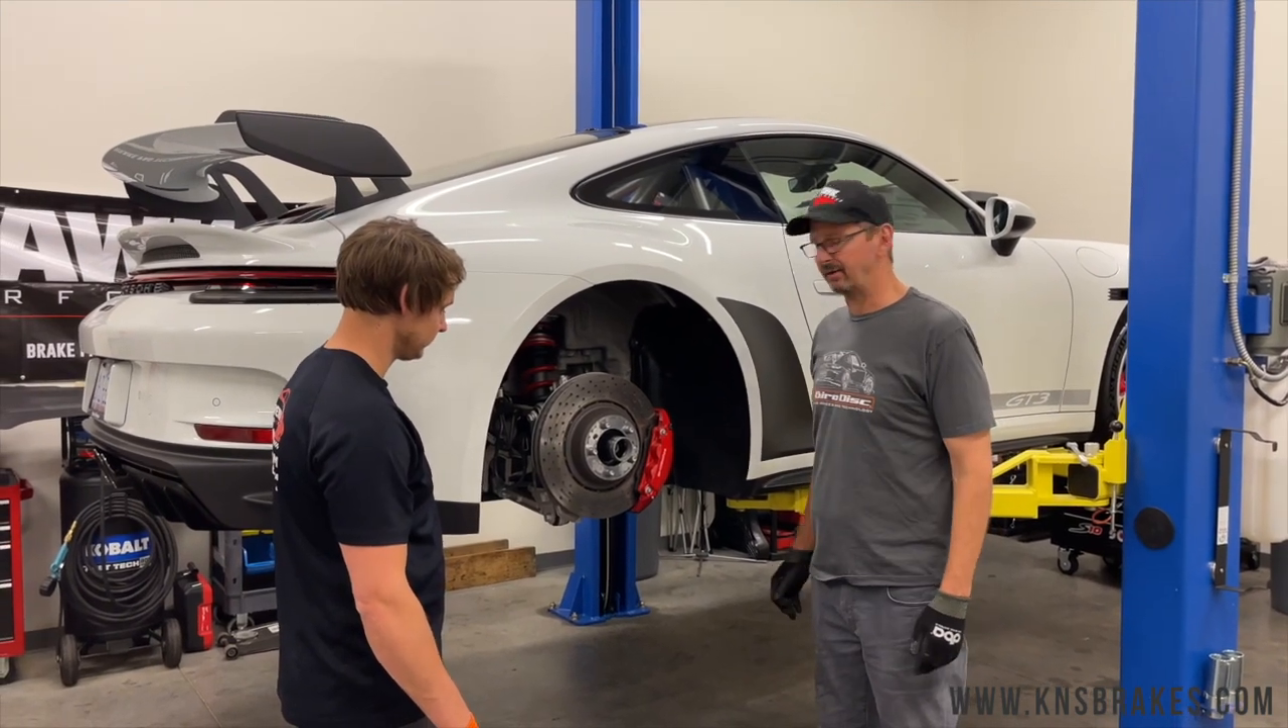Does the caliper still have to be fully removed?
Yes.